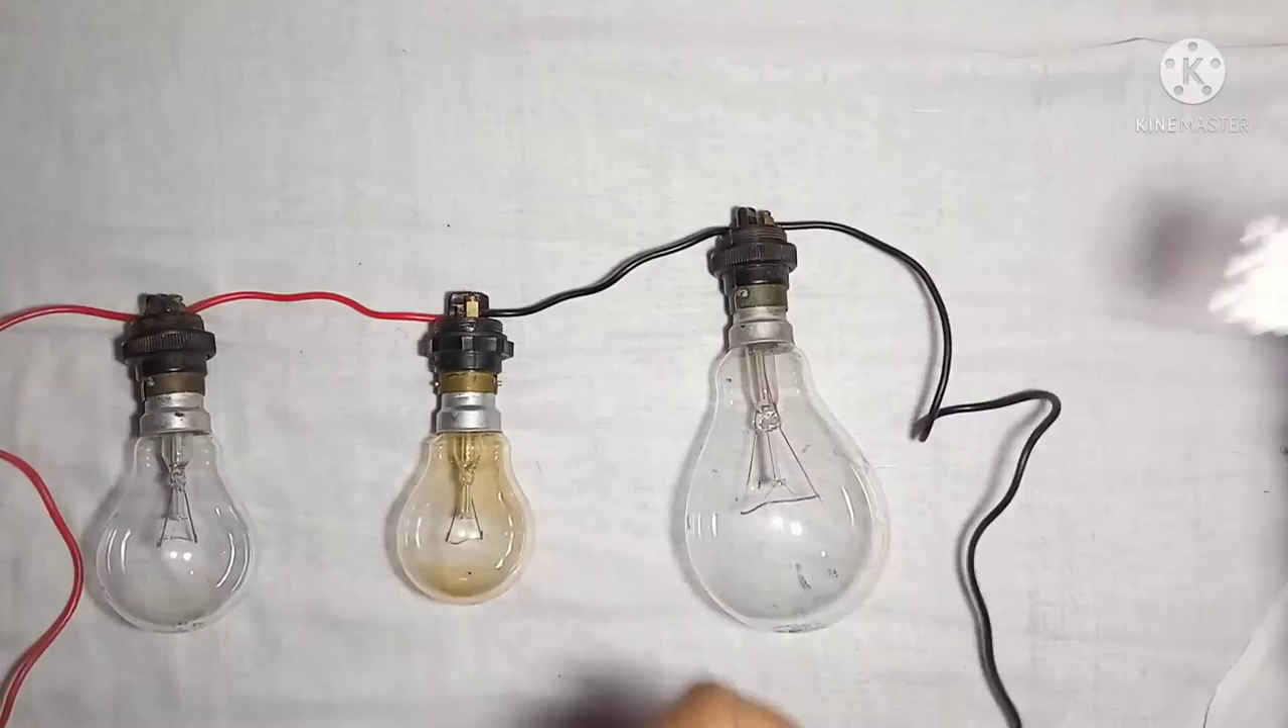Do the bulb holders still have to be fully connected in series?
No.